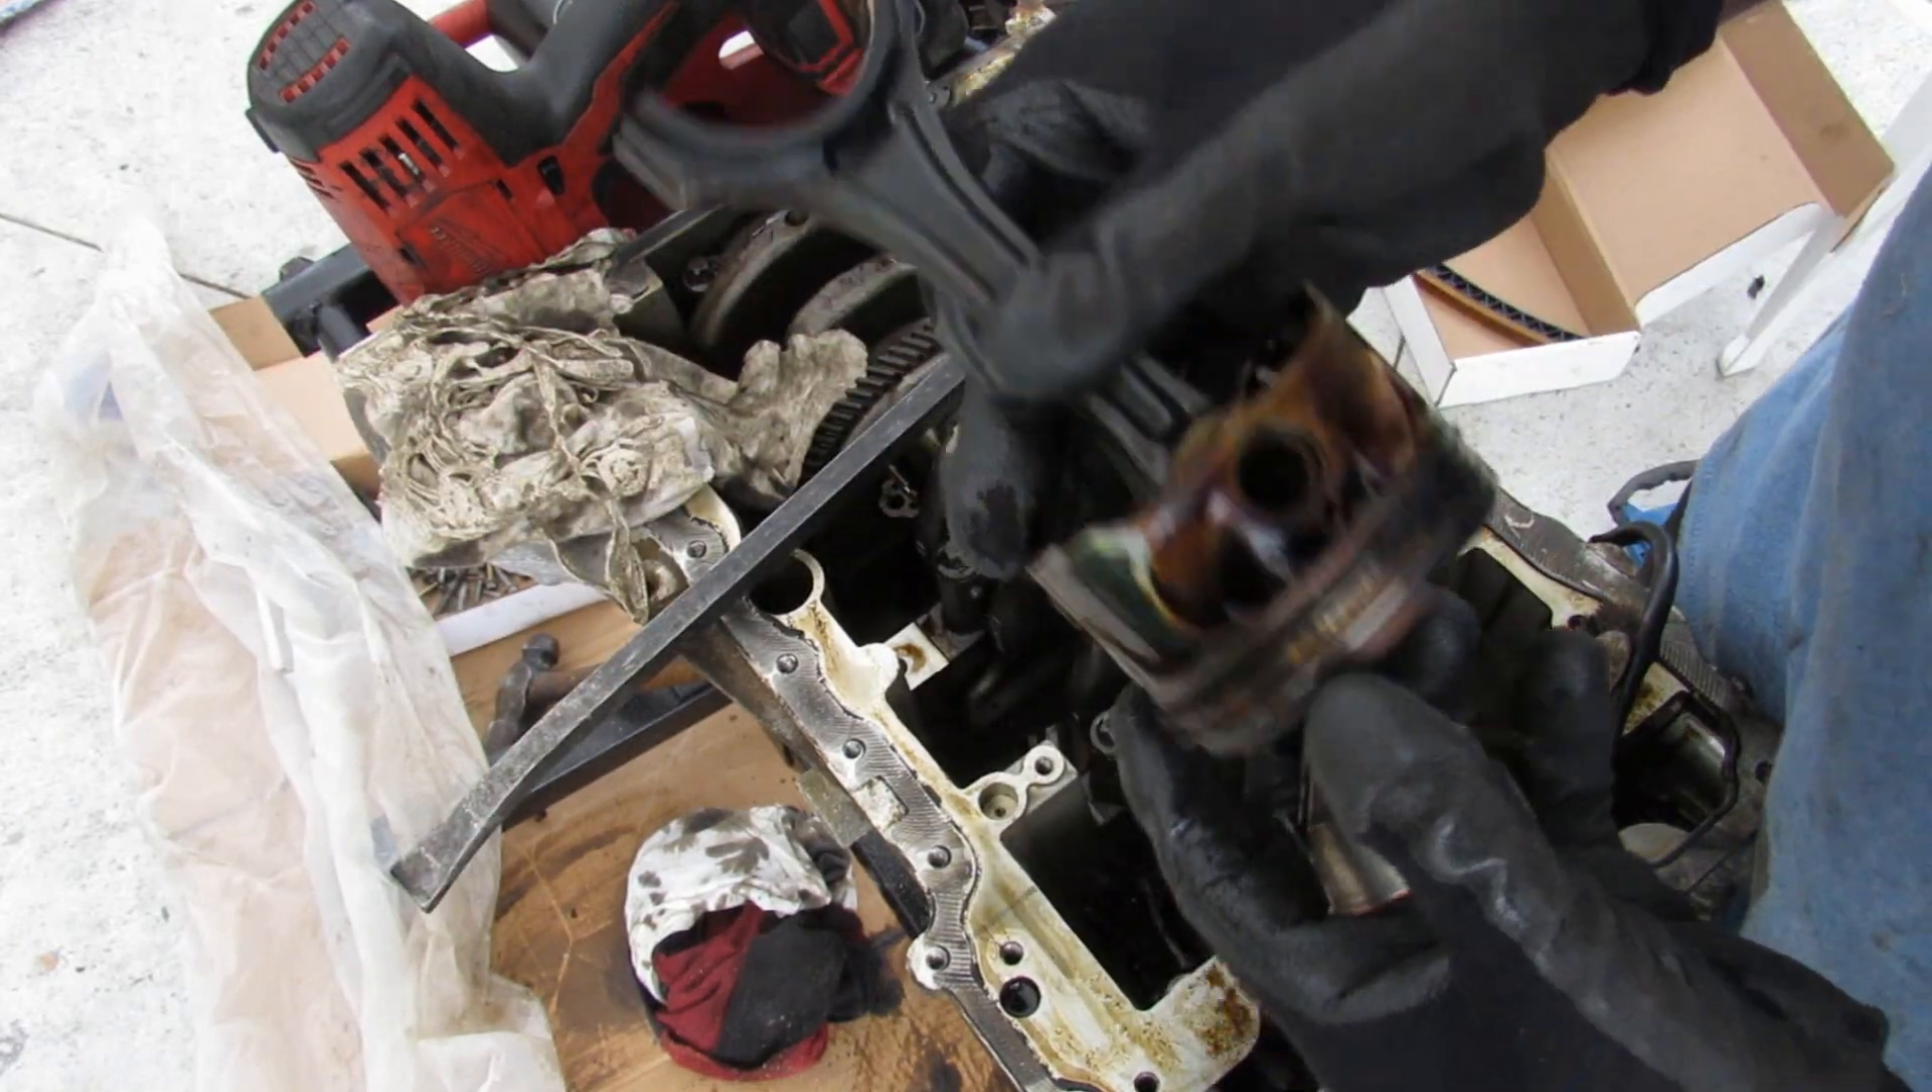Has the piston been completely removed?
Yes.